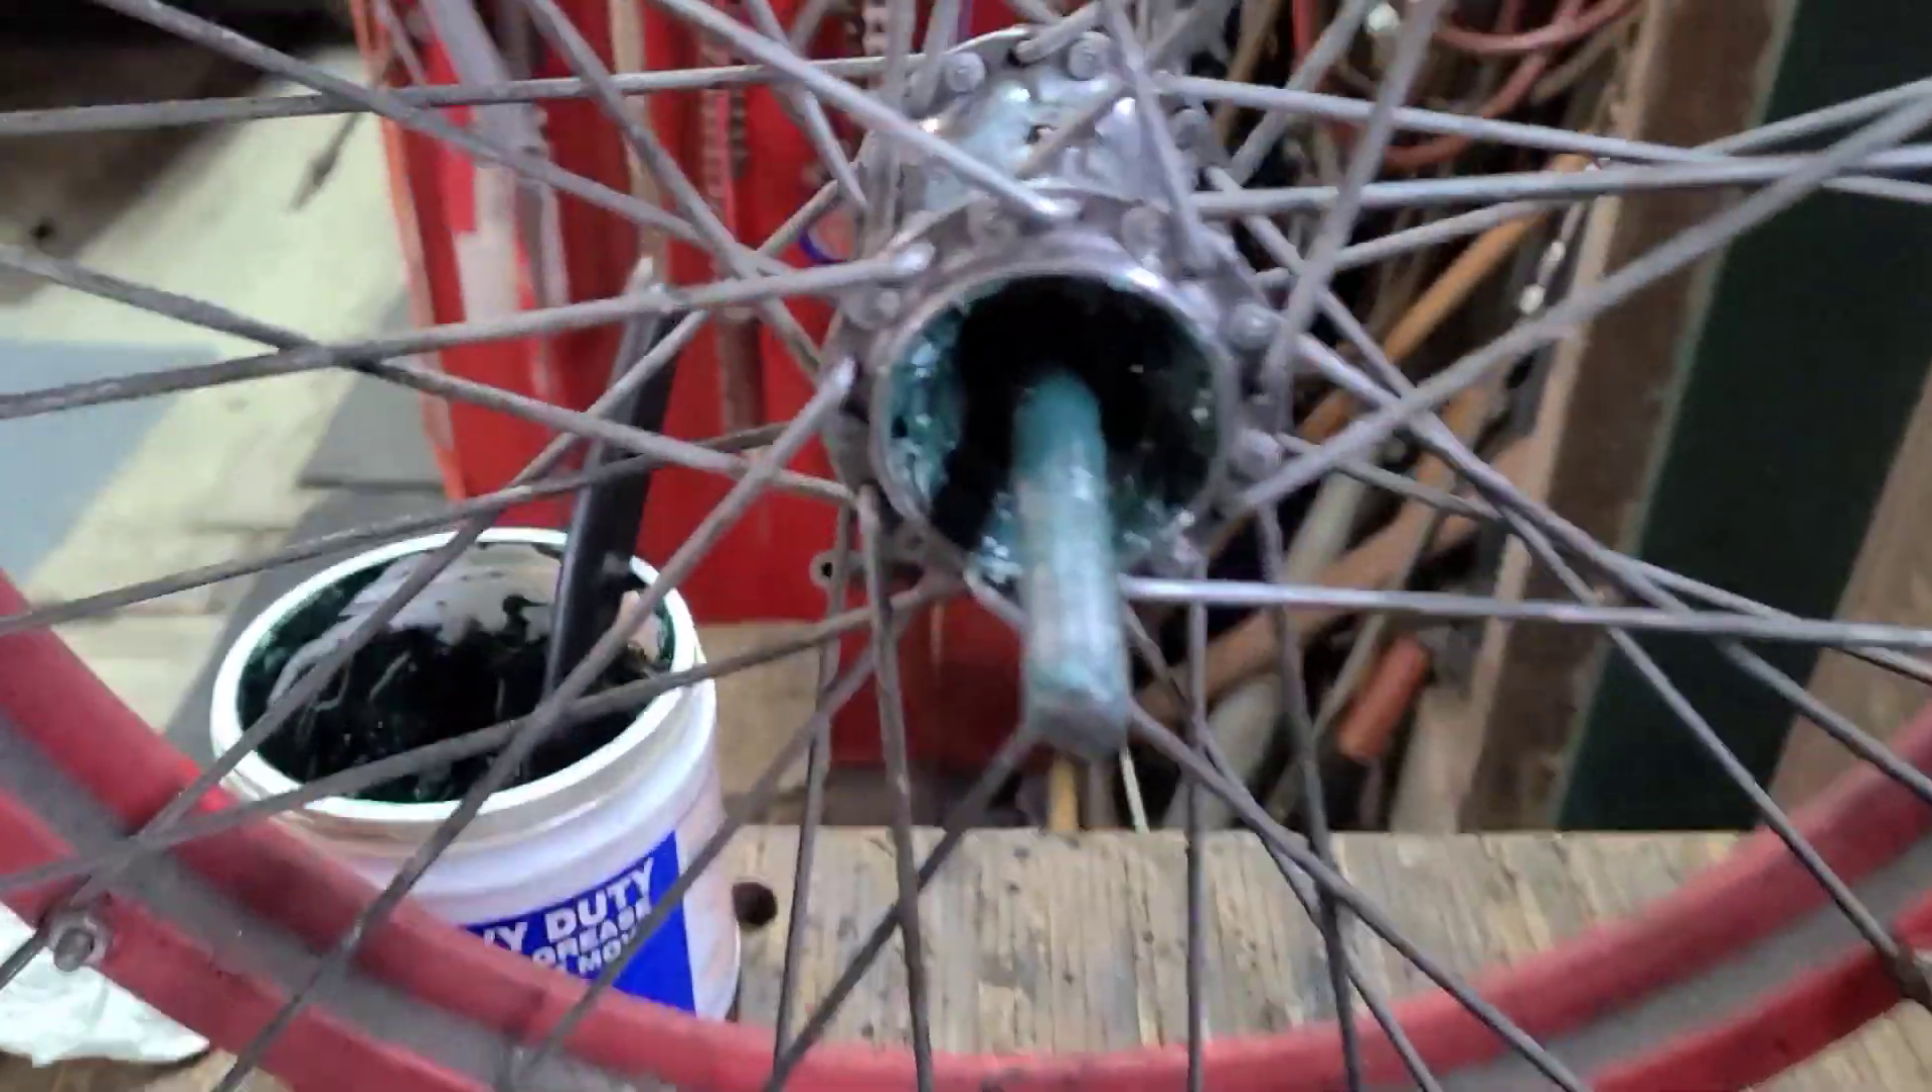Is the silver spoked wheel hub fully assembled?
No.